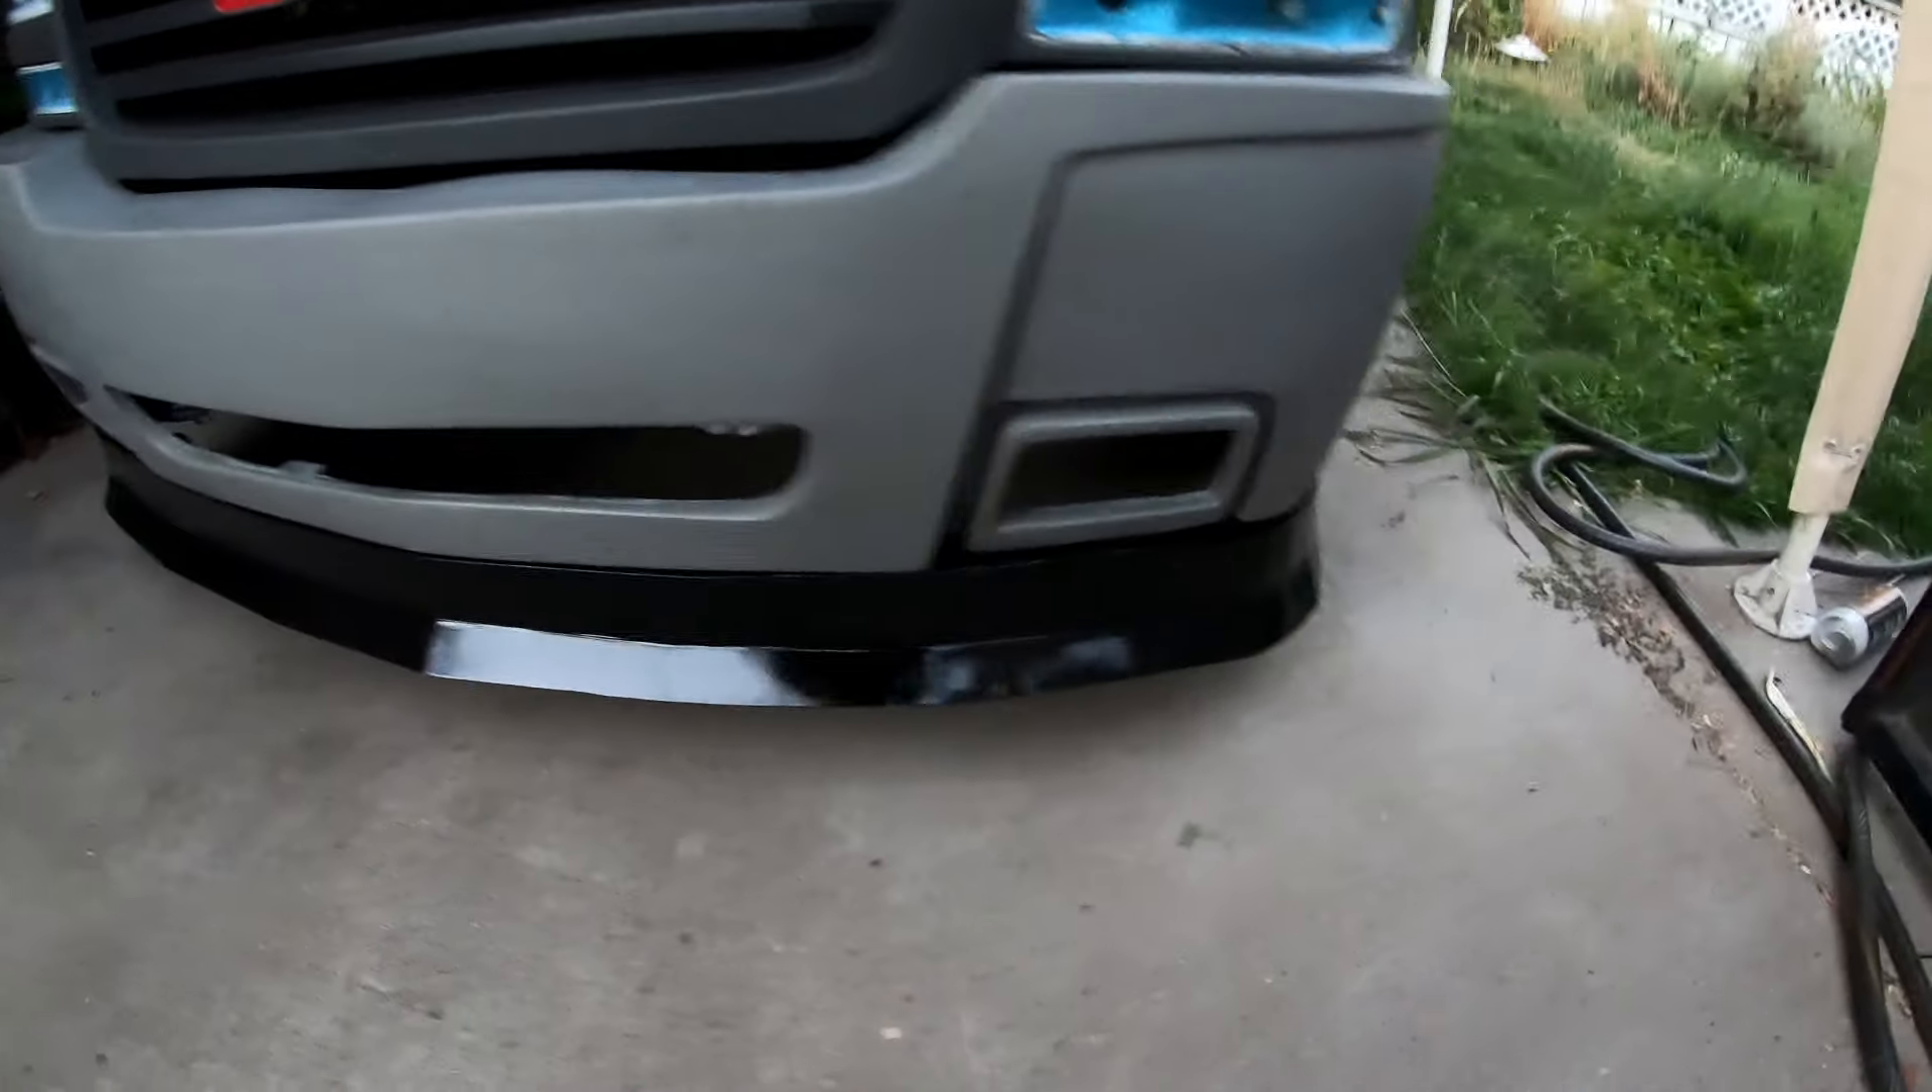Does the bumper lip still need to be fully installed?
No.